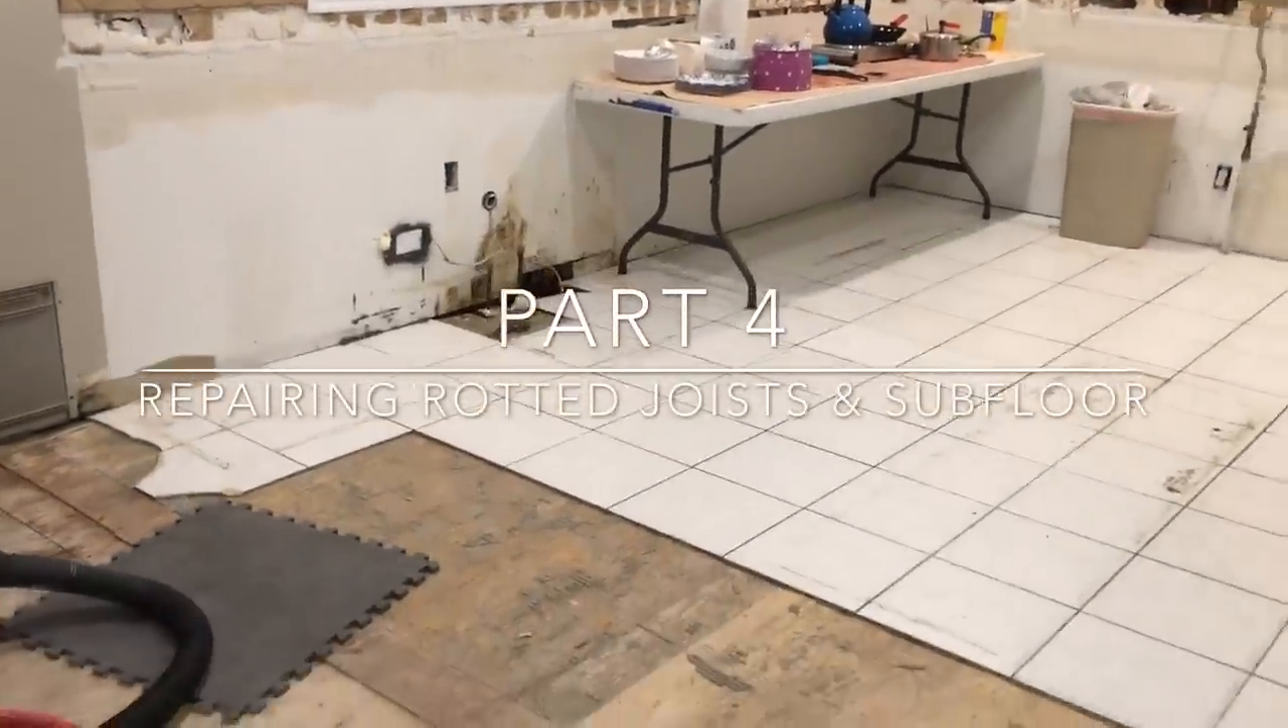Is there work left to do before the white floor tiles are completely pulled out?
Yes.